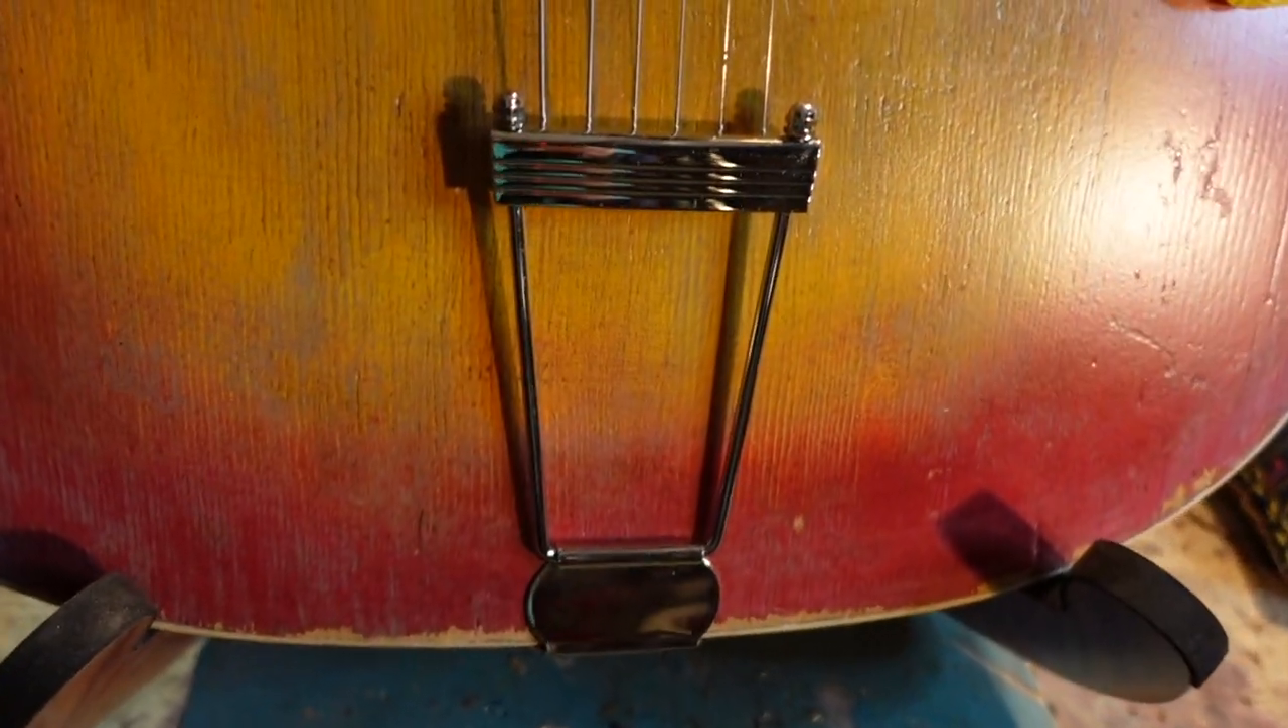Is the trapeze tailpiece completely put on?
Yes.